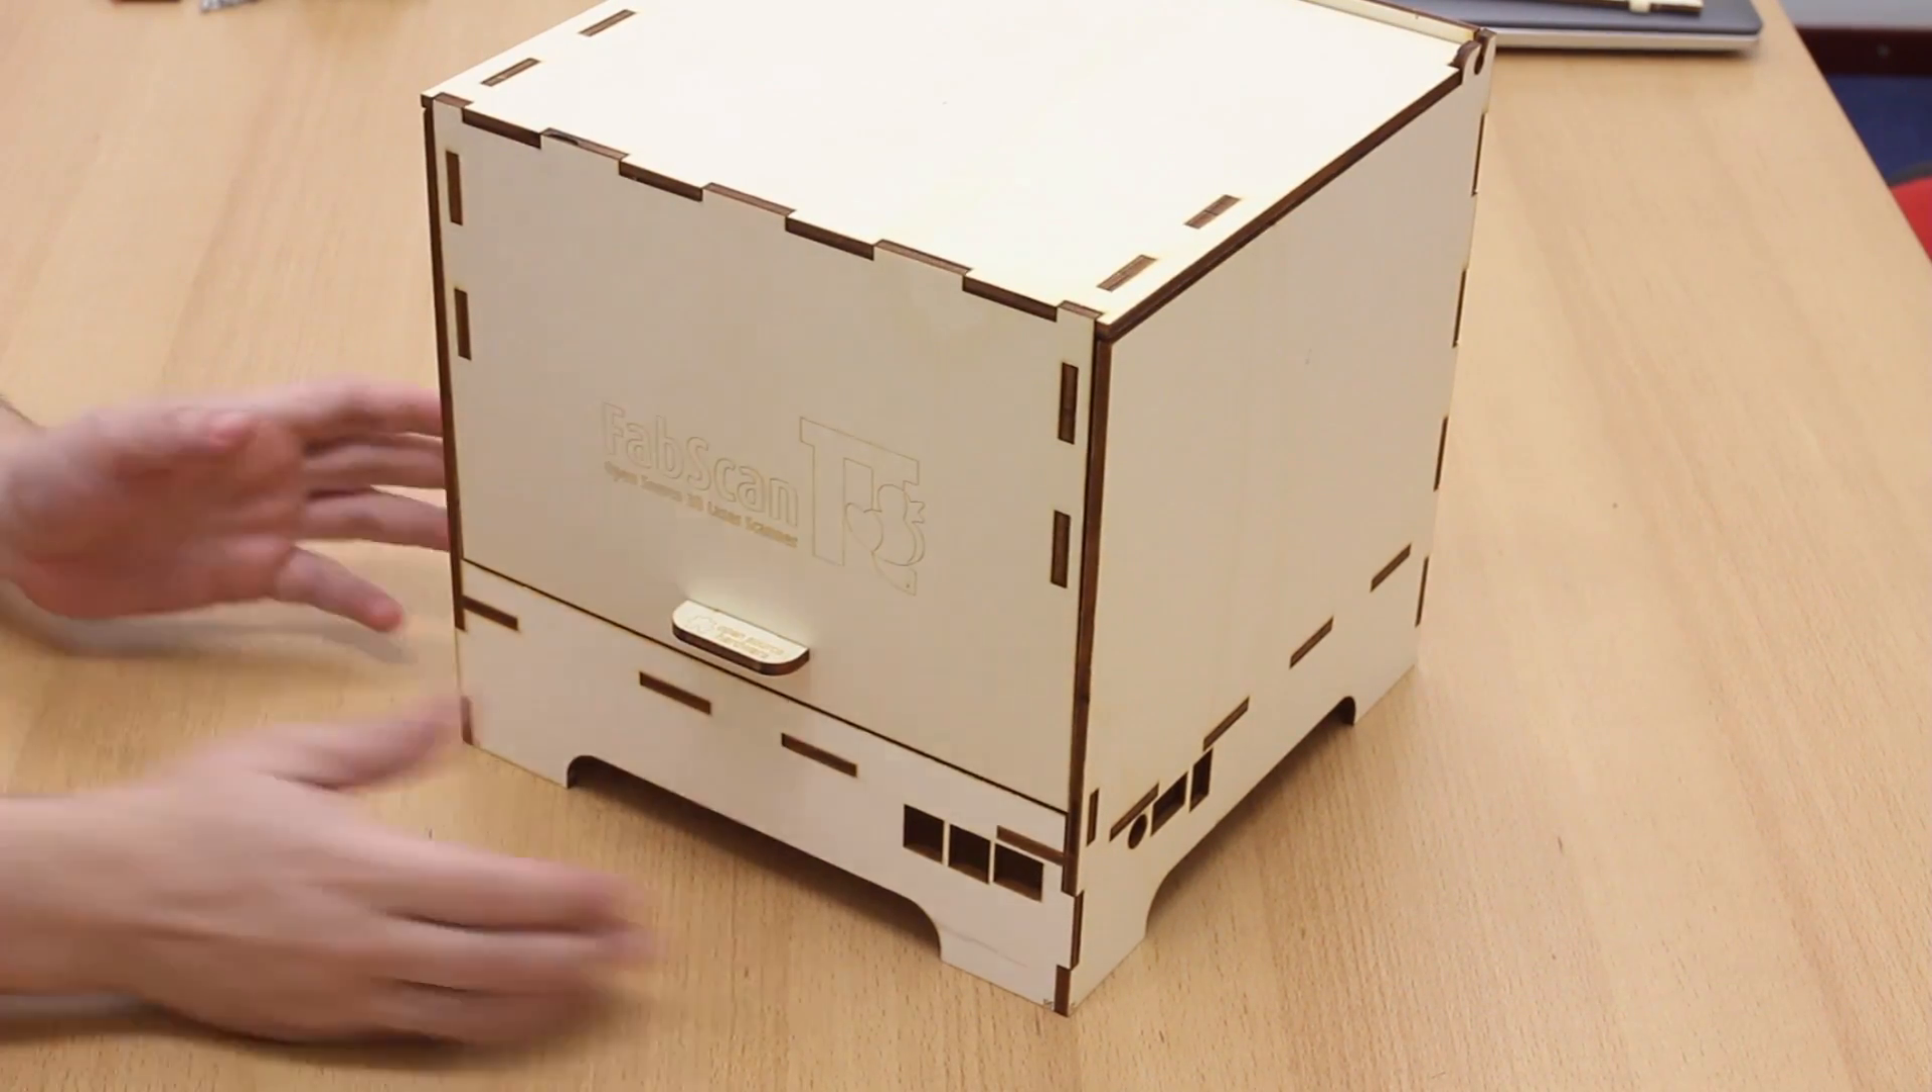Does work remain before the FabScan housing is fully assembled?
No.